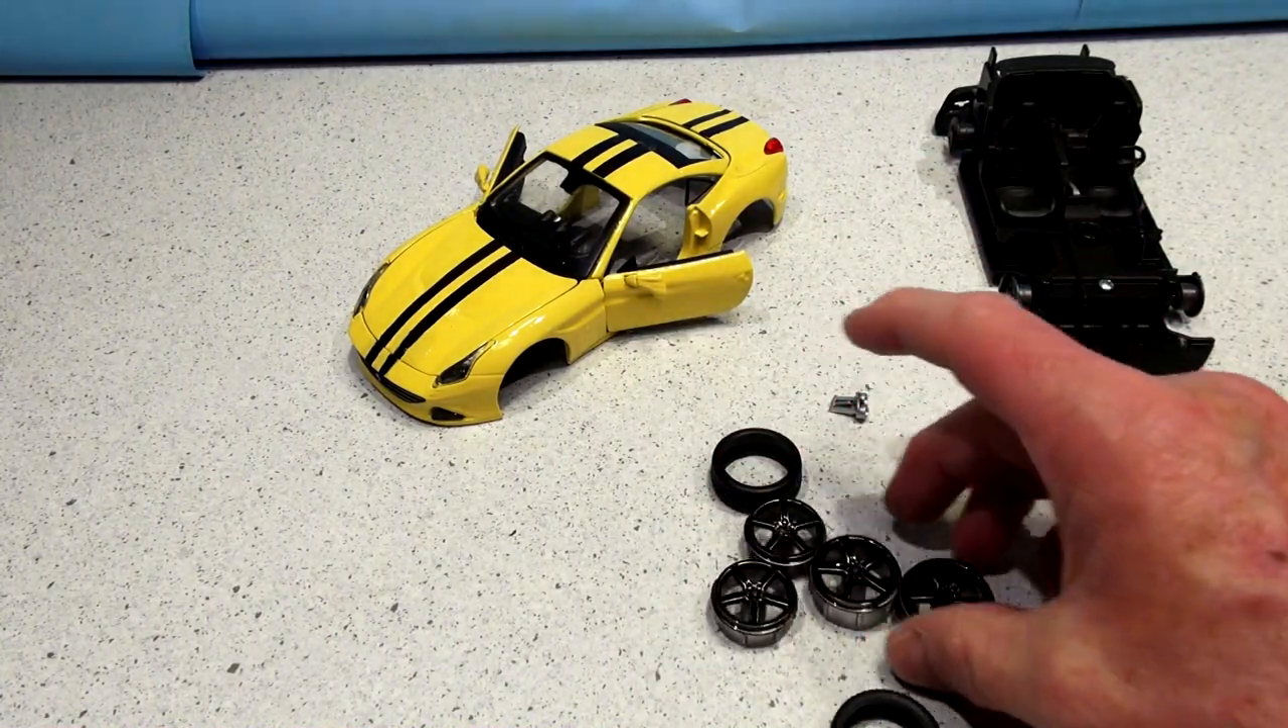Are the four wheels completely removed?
Yes.